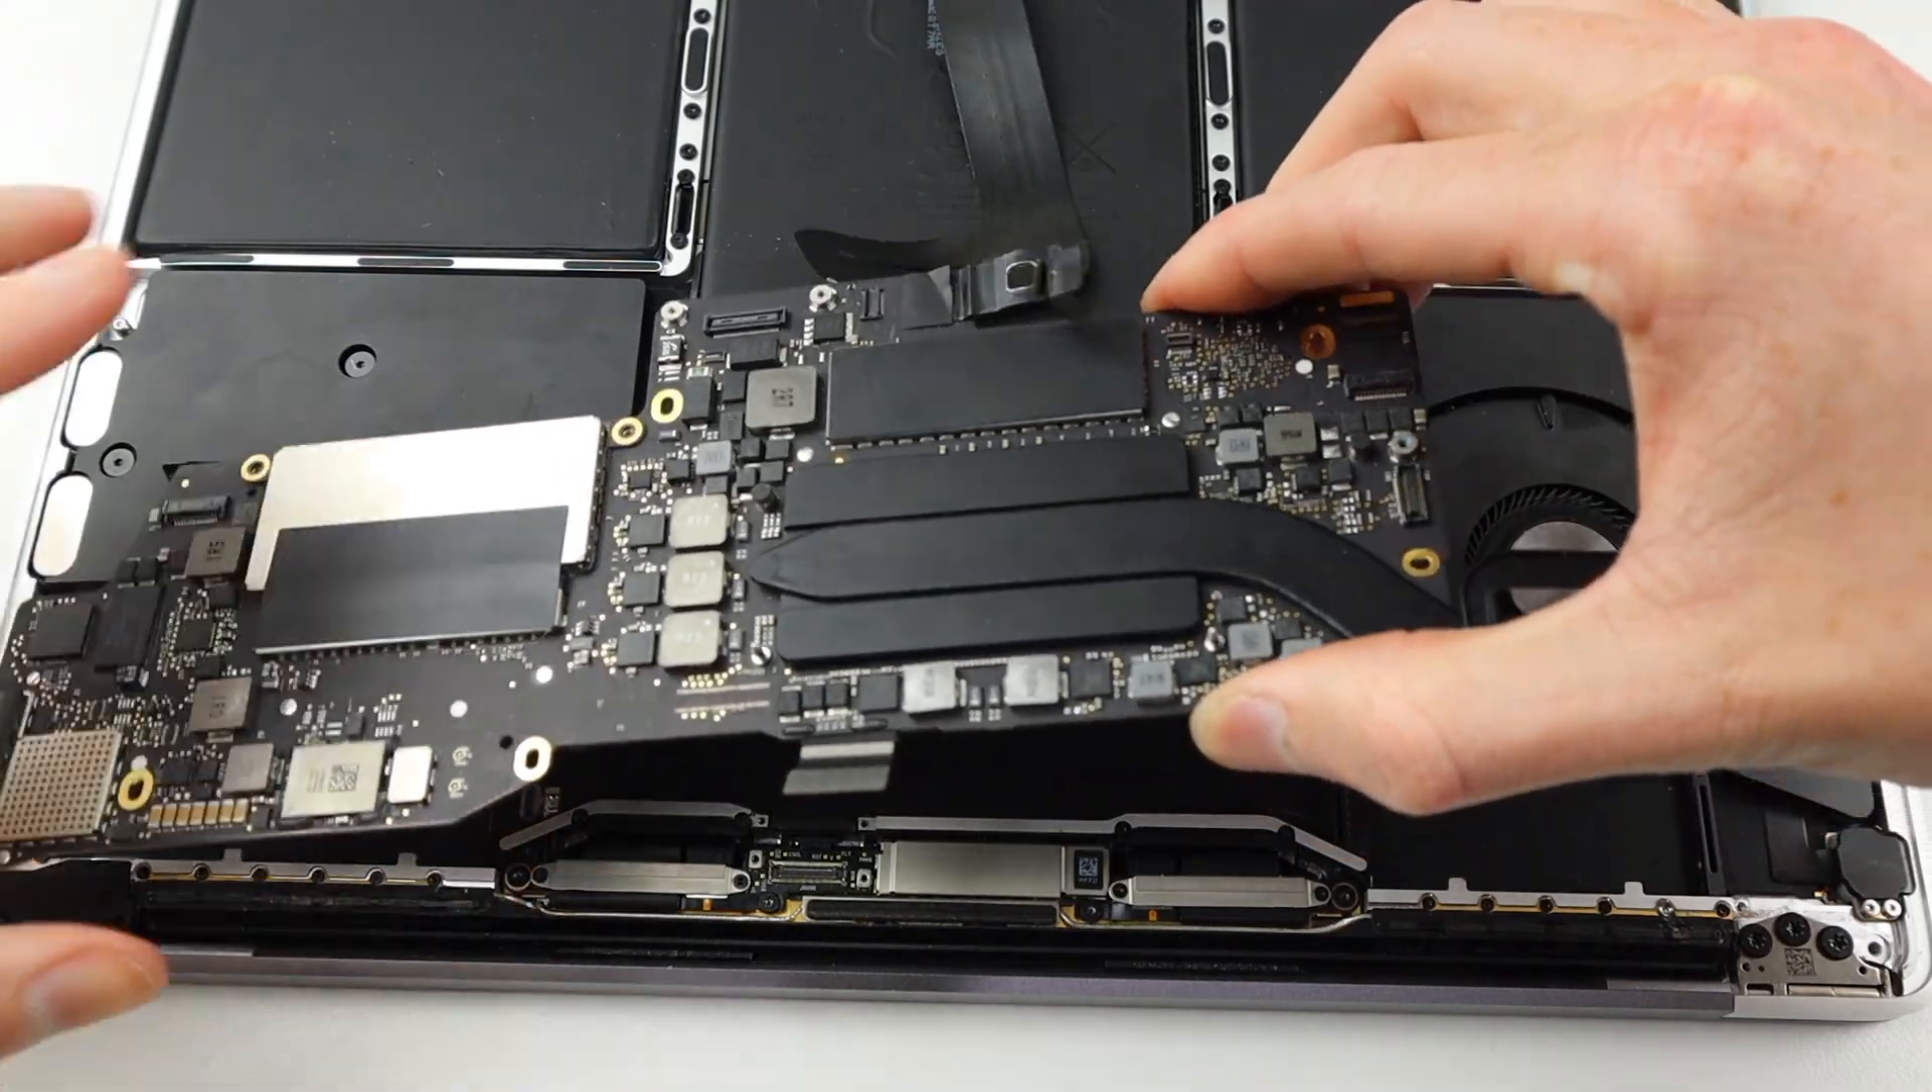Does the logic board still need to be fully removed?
Yes.